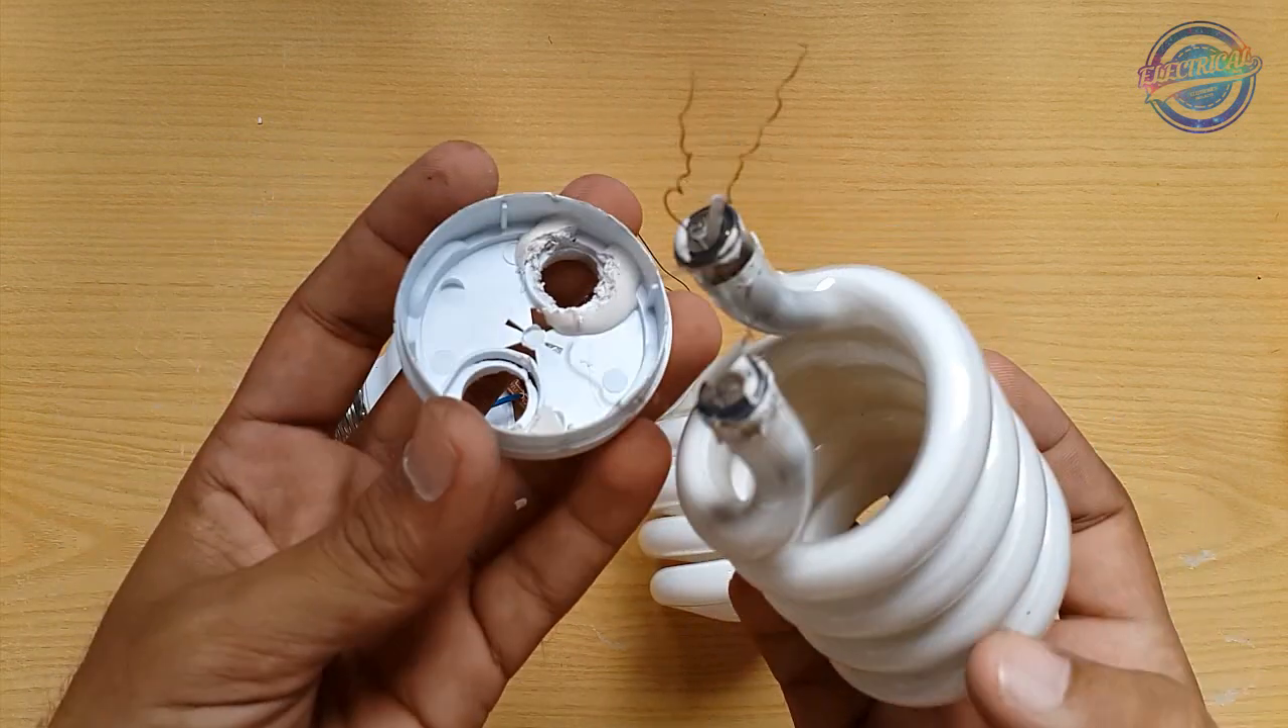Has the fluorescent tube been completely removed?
Yes.